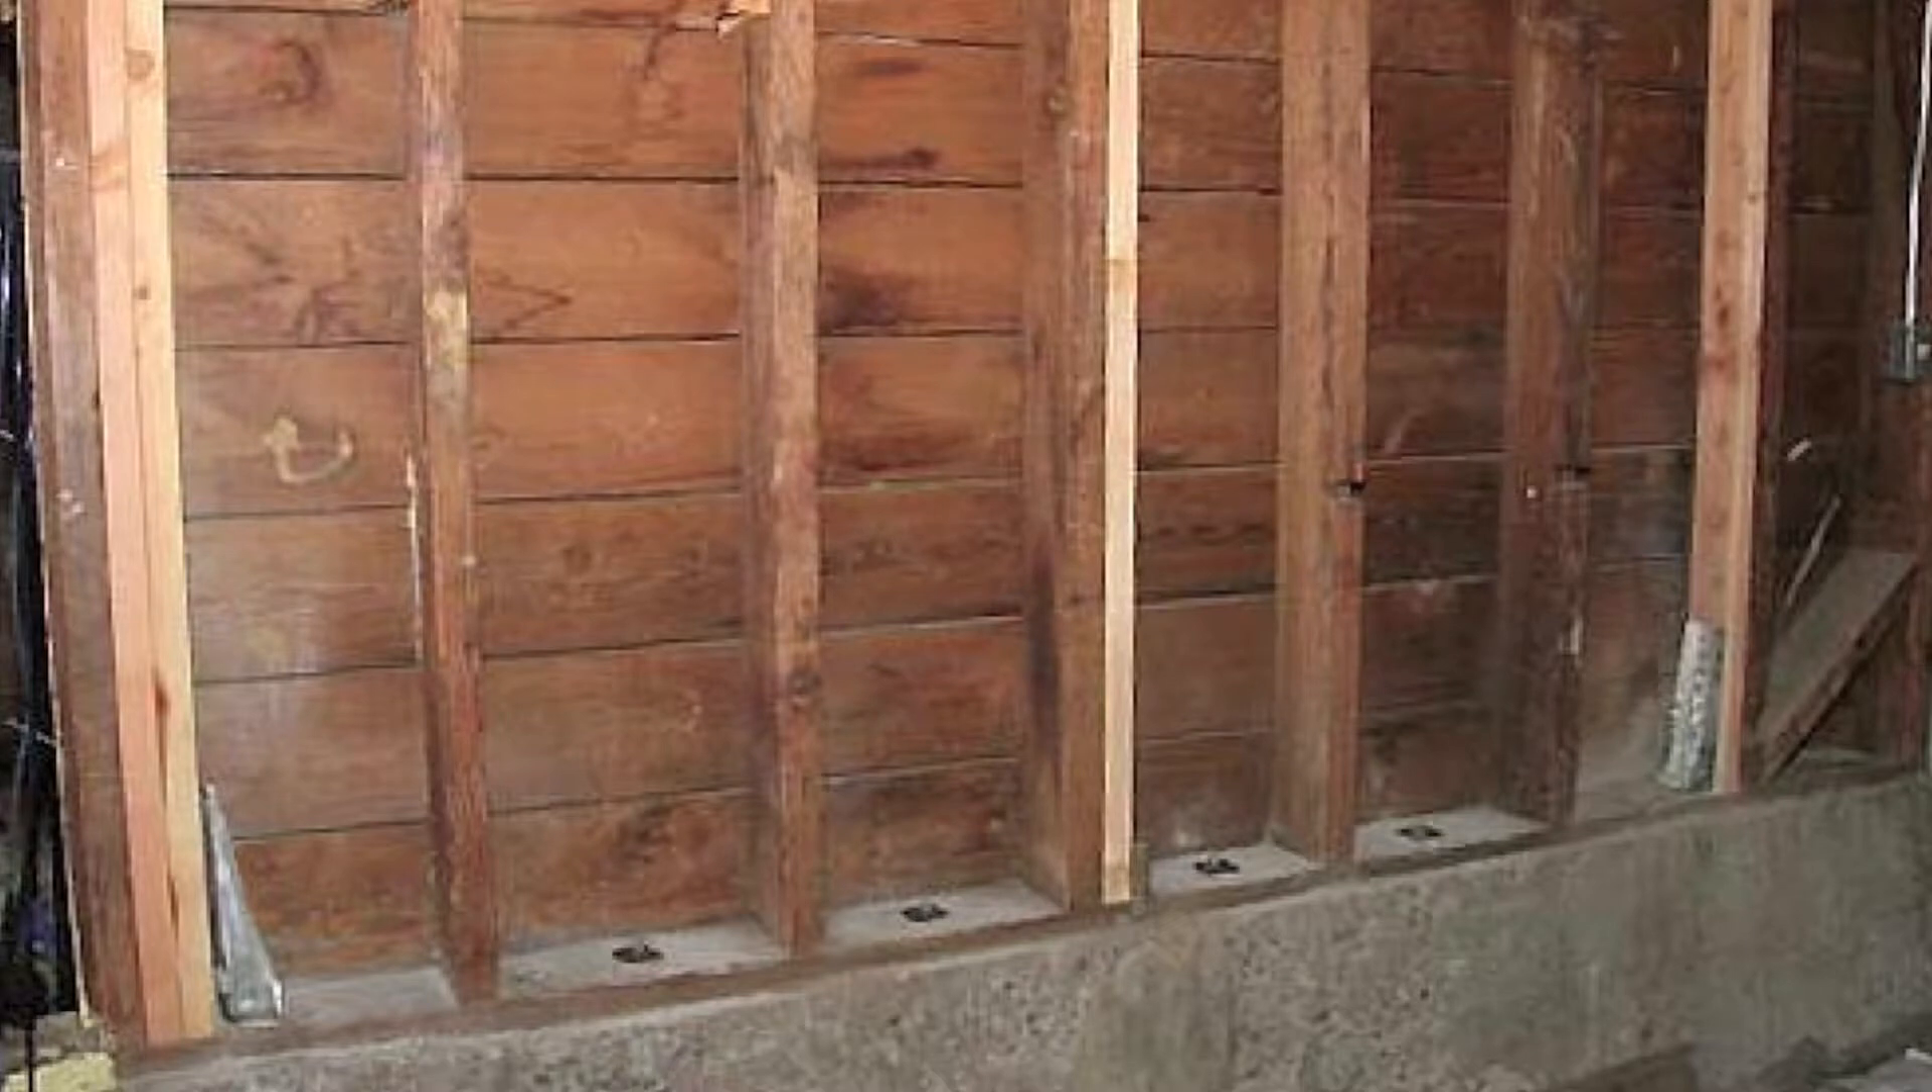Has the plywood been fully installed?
No.